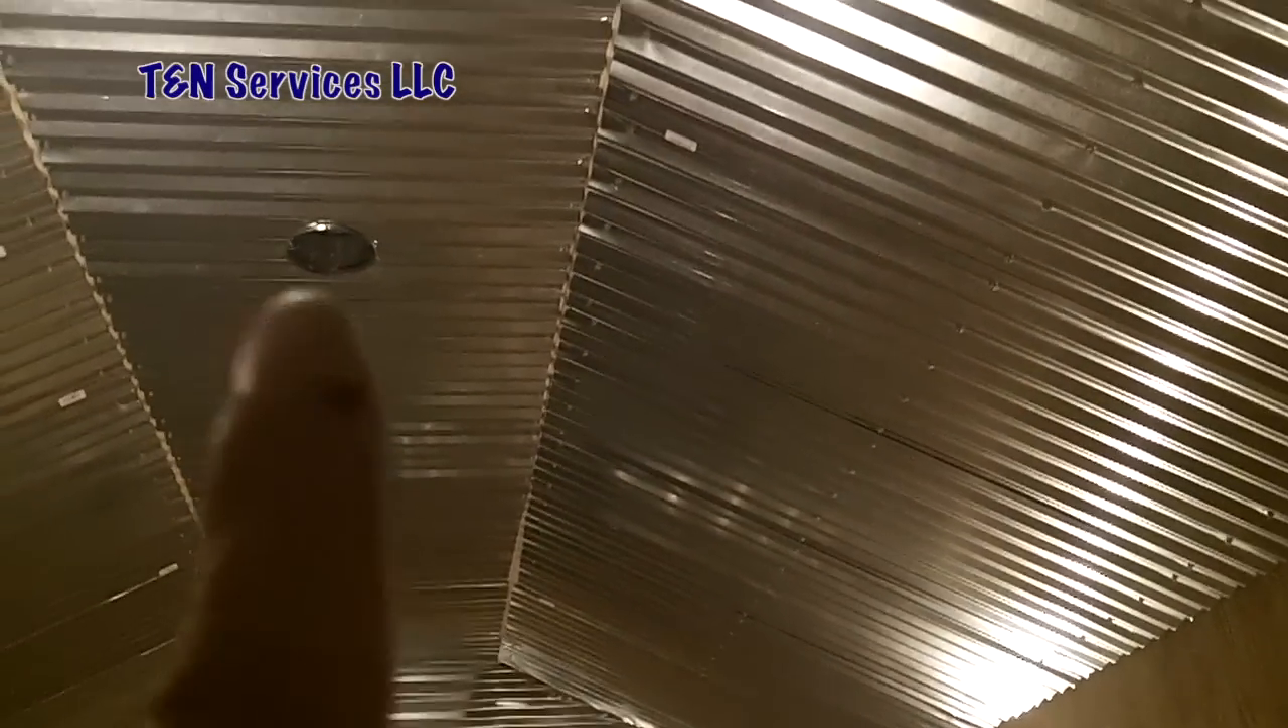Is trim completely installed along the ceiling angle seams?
No.